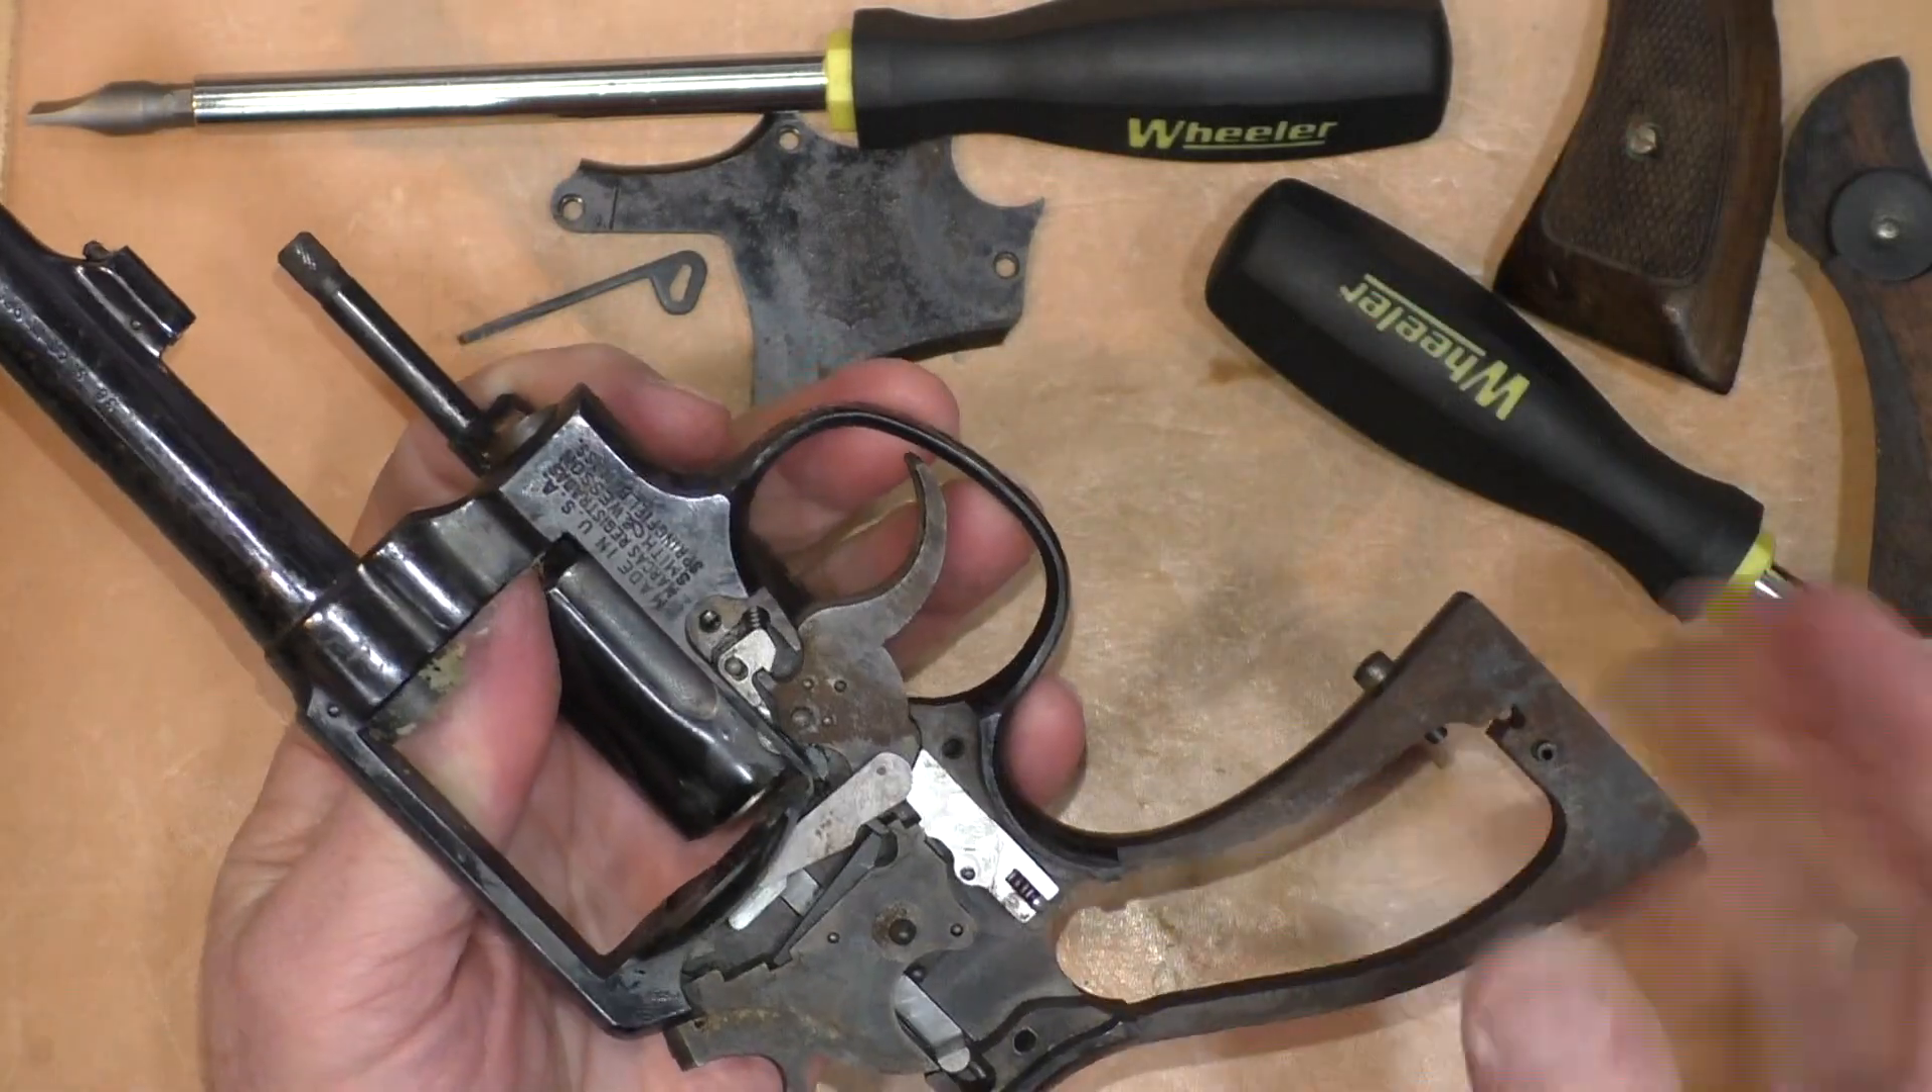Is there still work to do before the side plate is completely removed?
No.